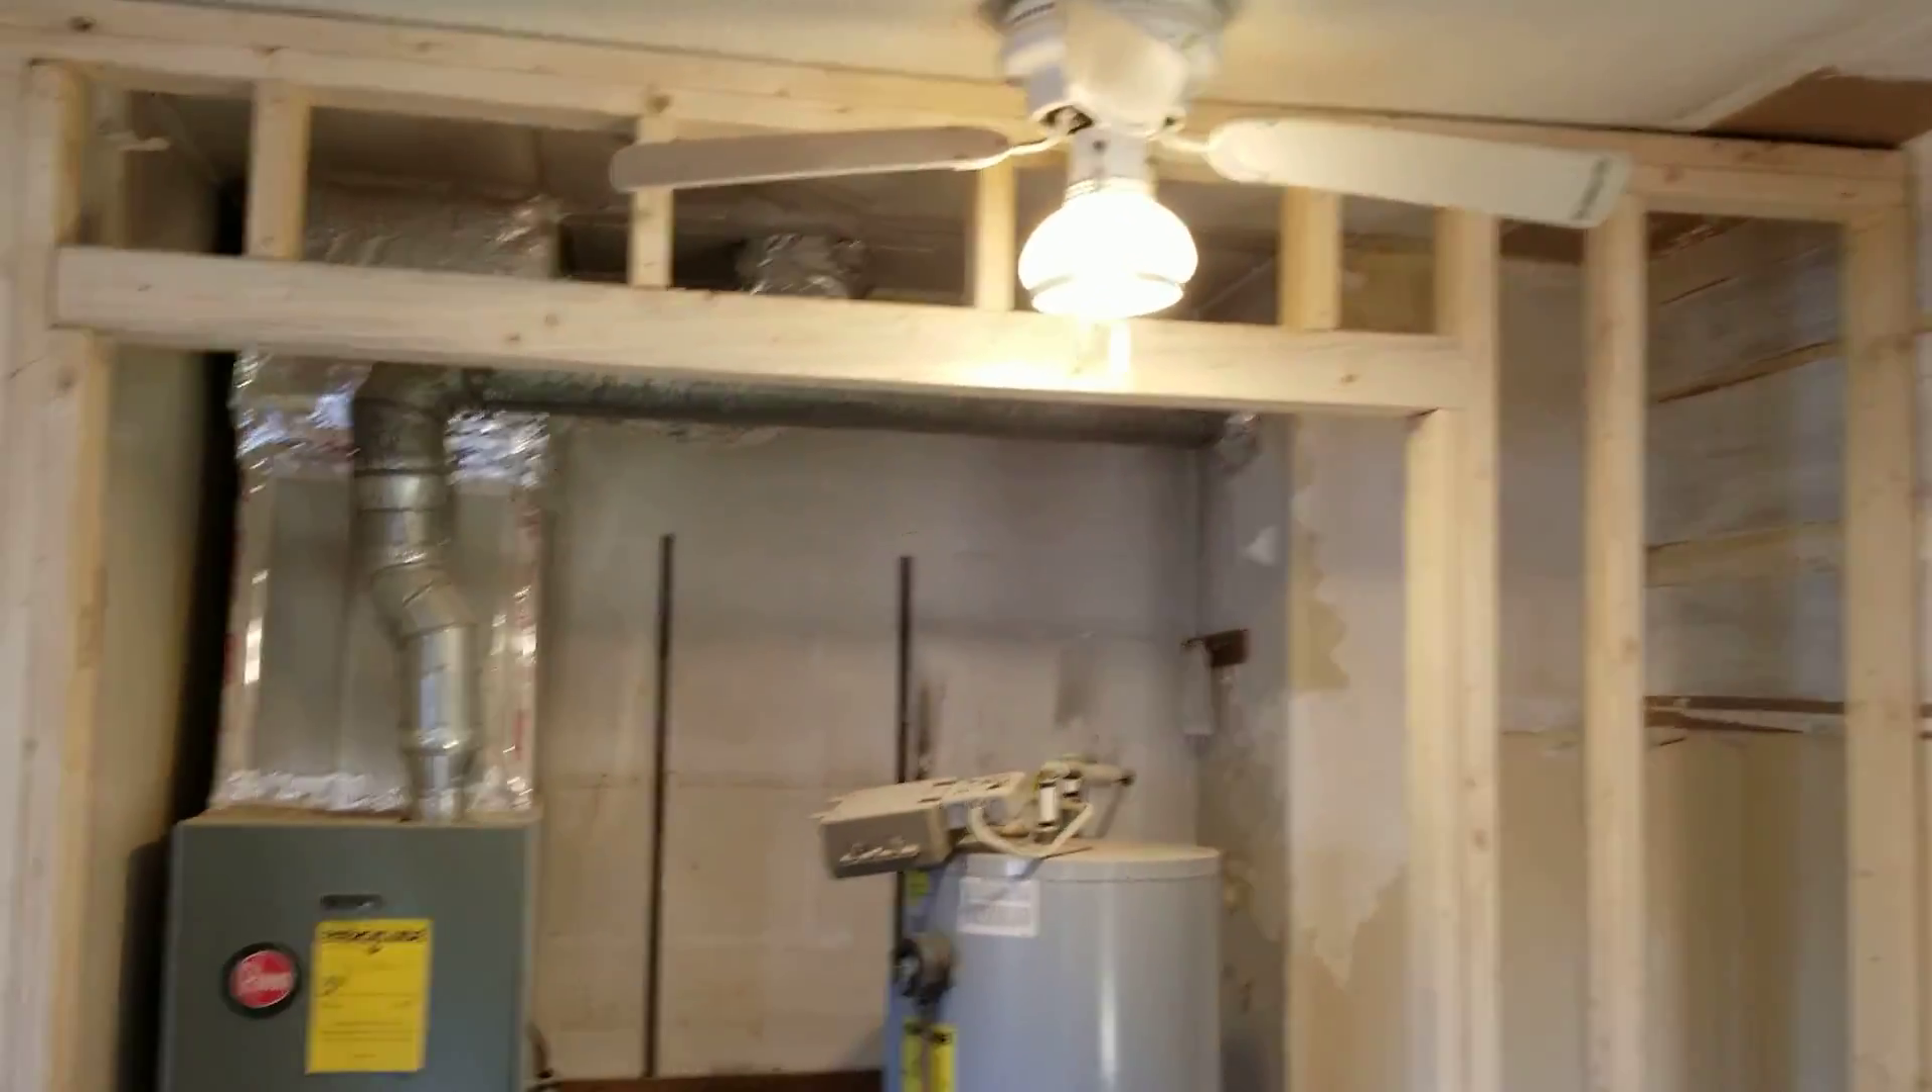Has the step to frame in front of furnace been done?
Yes.